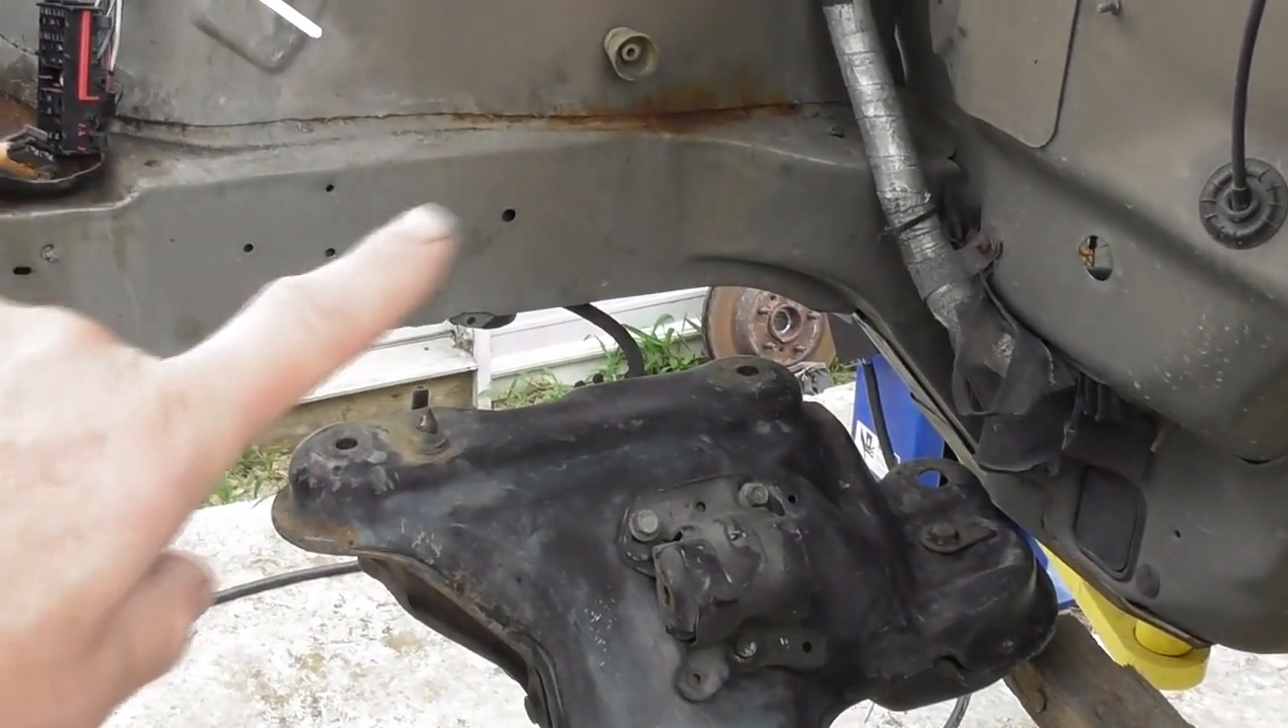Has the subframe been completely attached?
No.